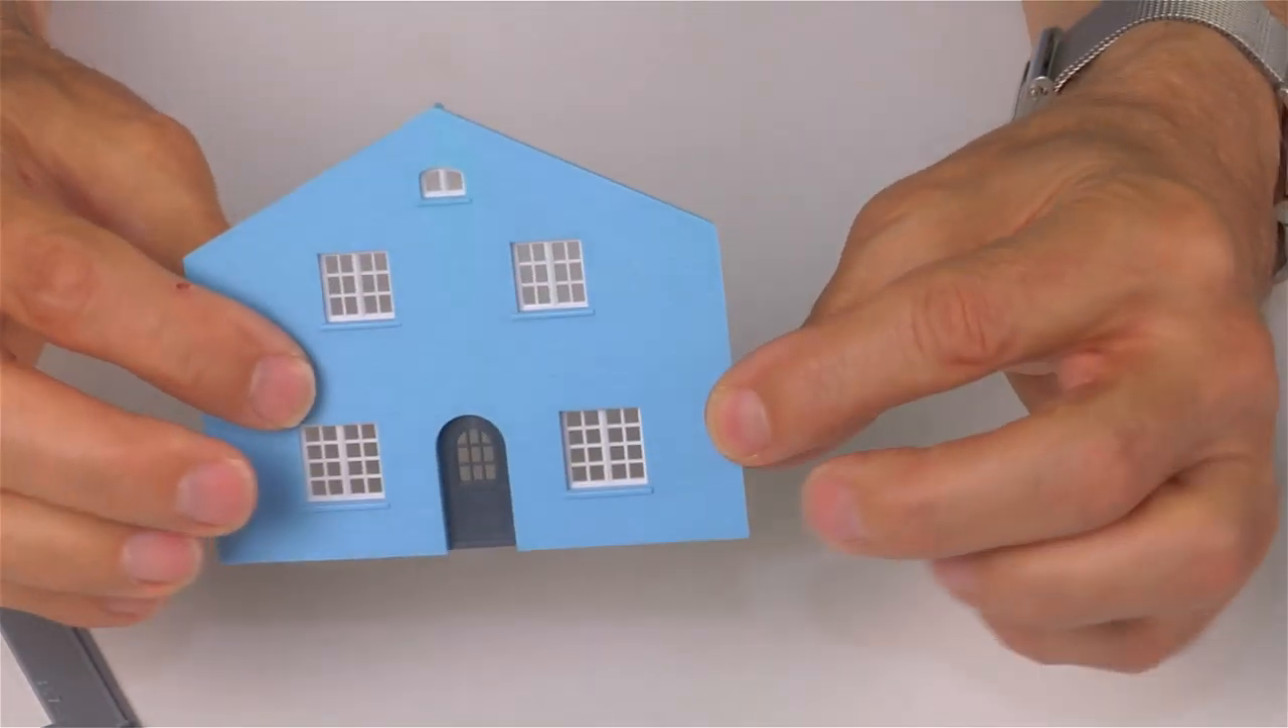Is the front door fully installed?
Yes.